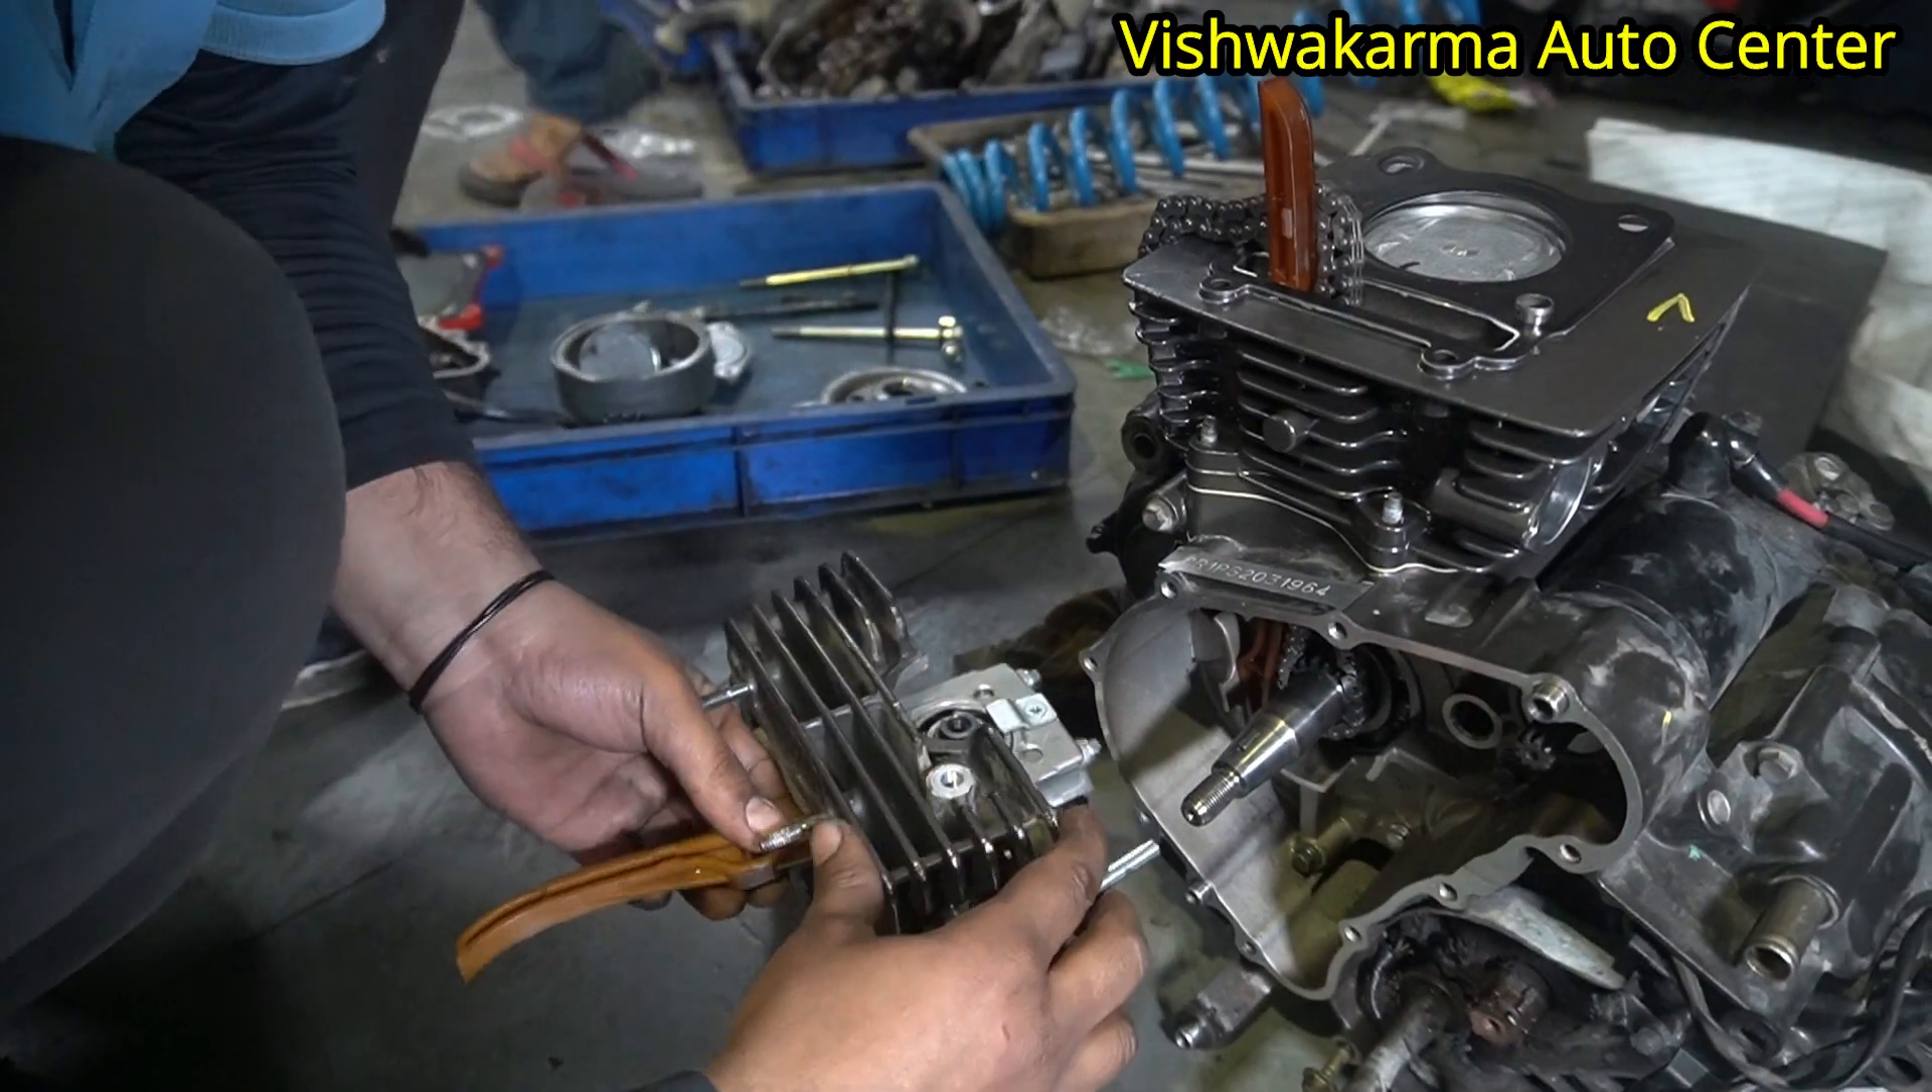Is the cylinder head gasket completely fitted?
Yes.